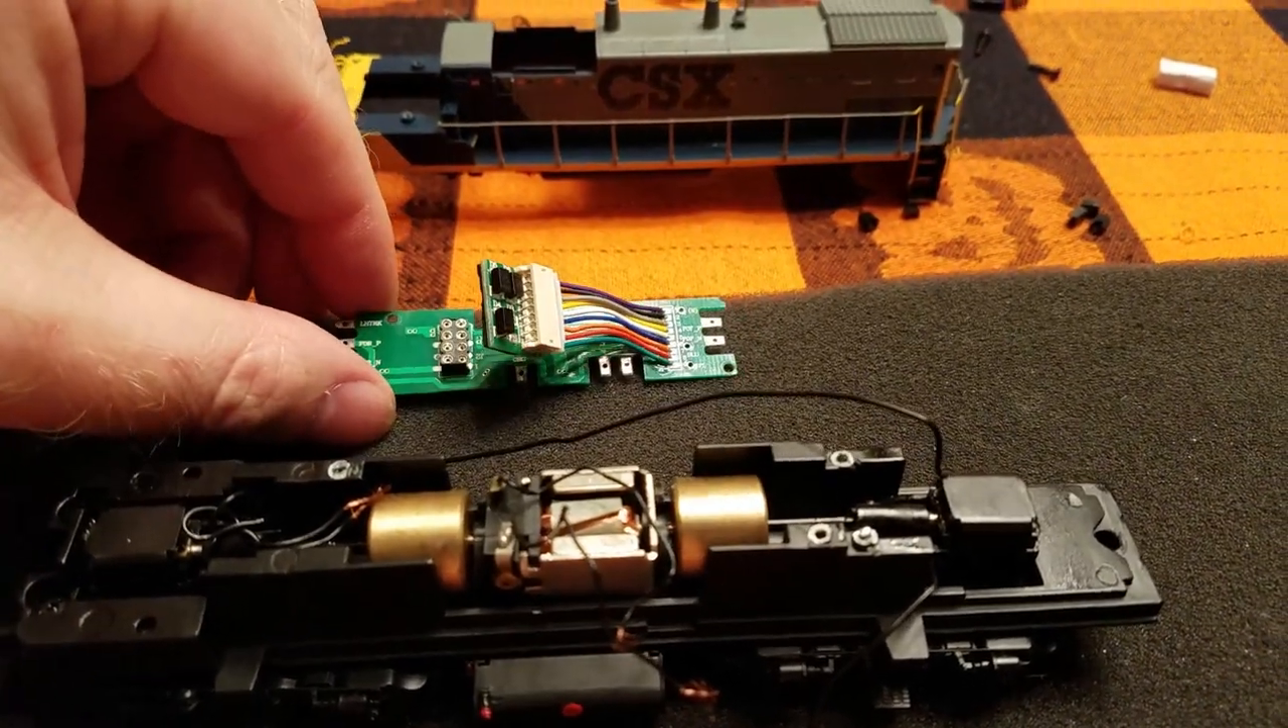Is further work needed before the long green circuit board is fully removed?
No.